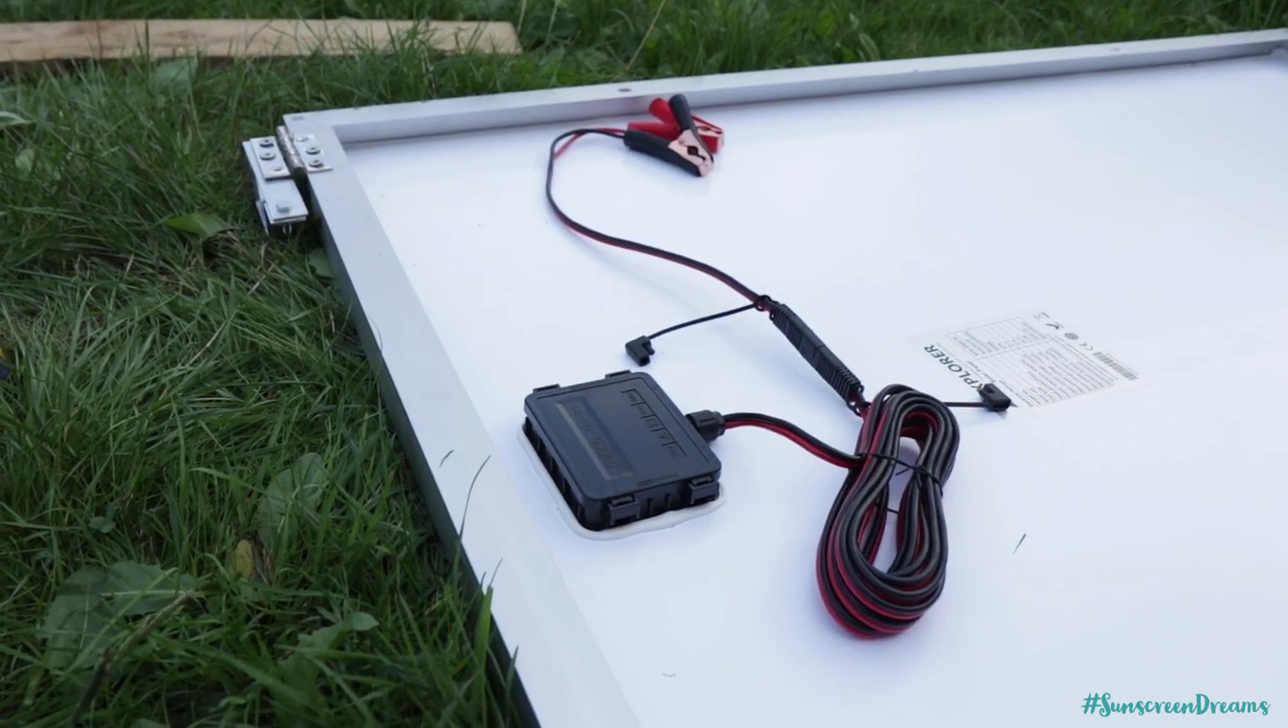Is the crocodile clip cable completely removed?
No.